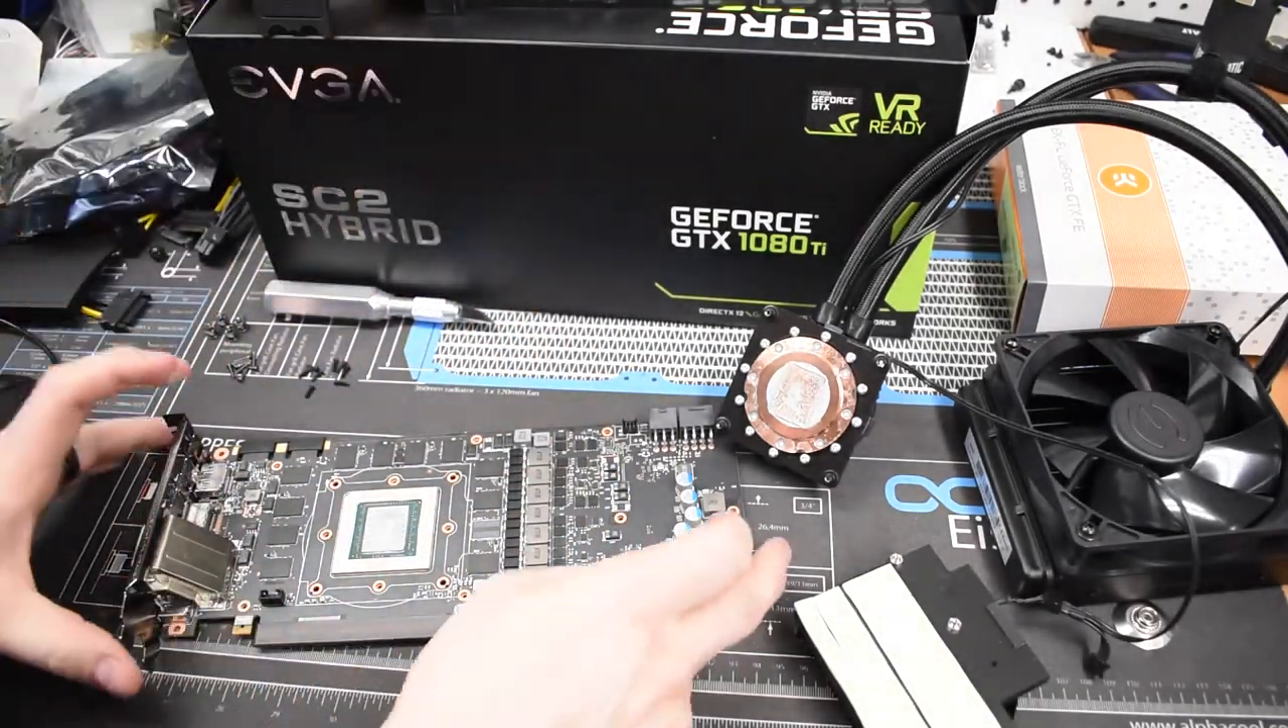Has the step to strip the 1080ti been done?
Yes.